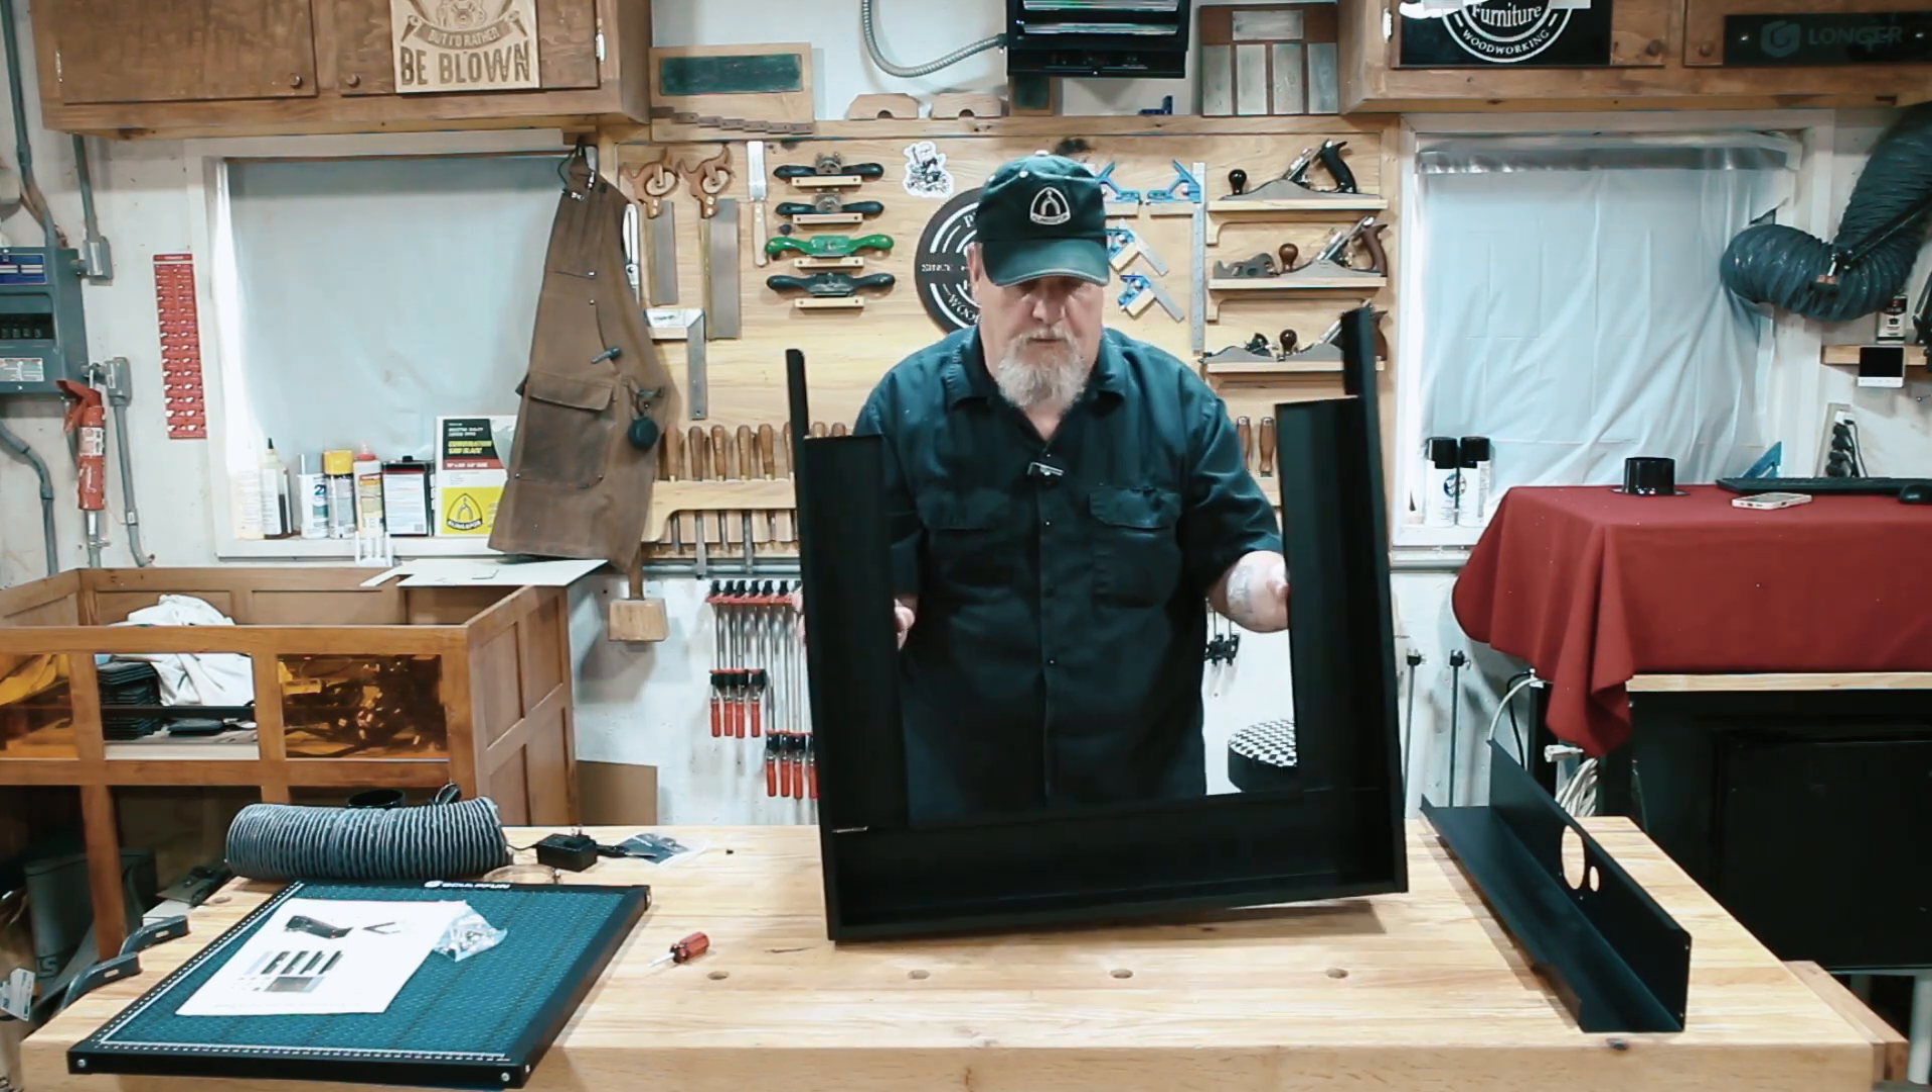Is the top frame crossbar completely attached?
No.